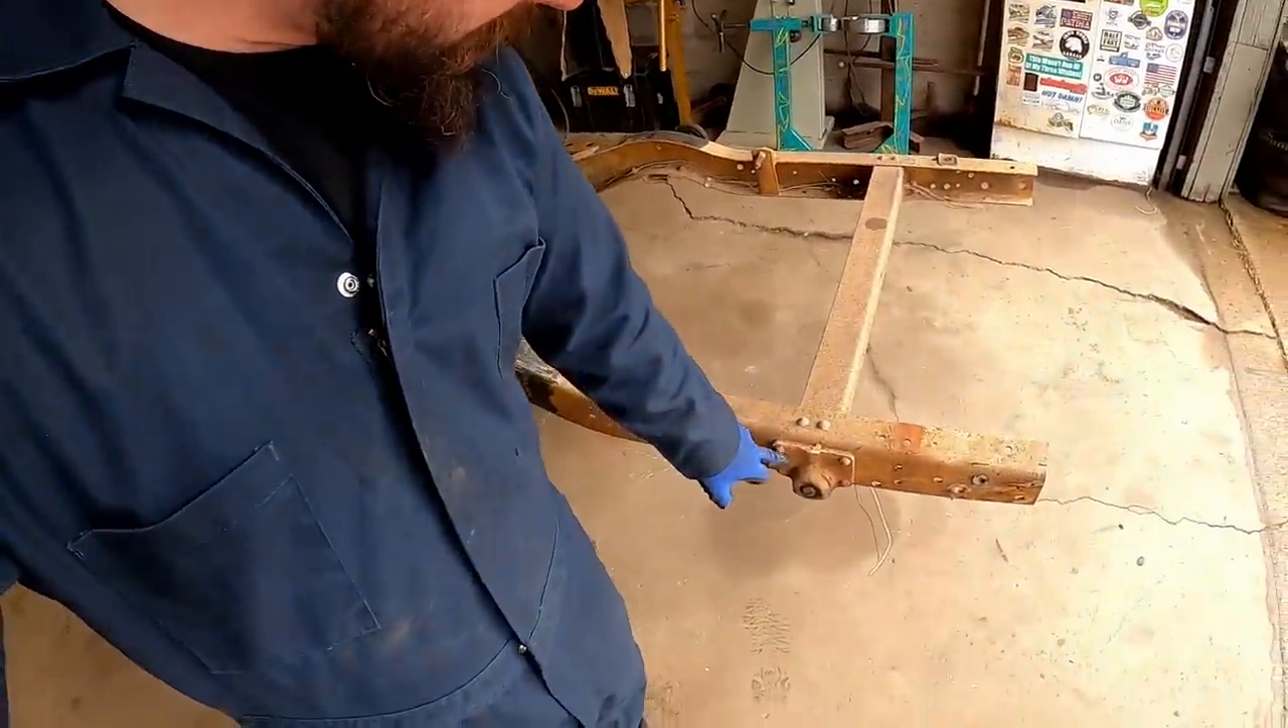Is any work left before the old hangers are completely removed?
Yes.